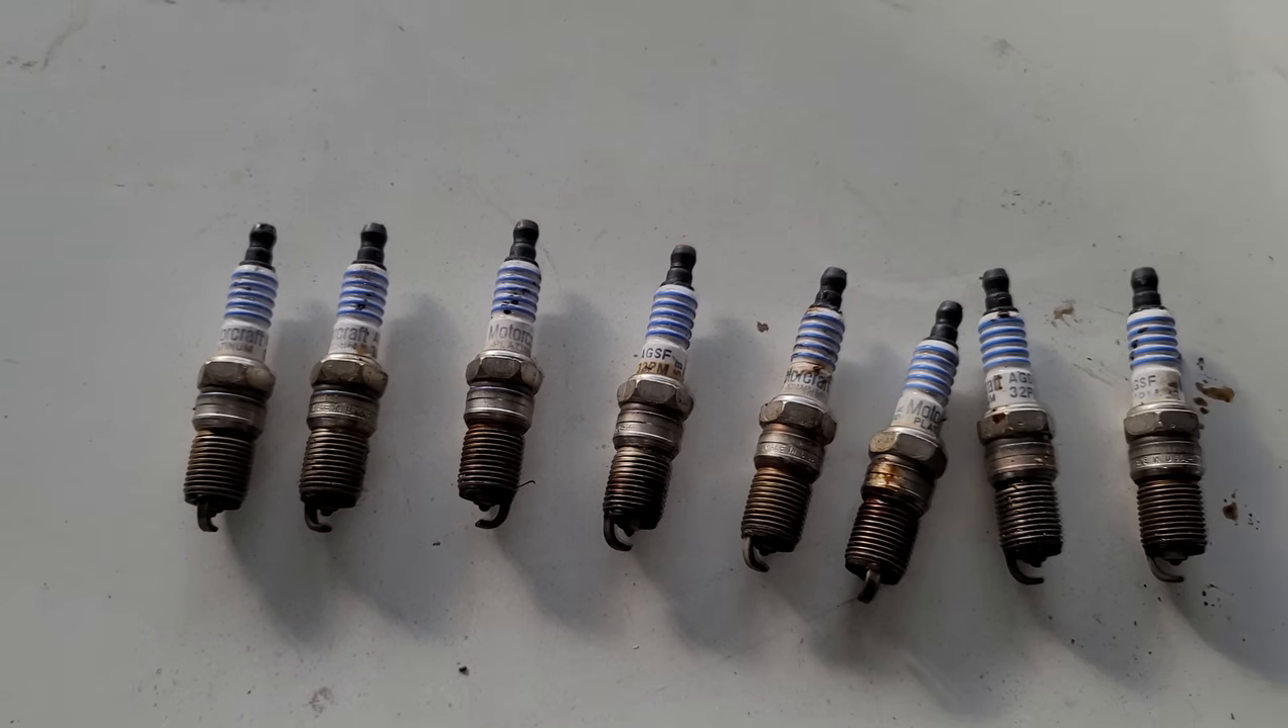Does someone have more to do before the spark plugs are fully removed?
No.